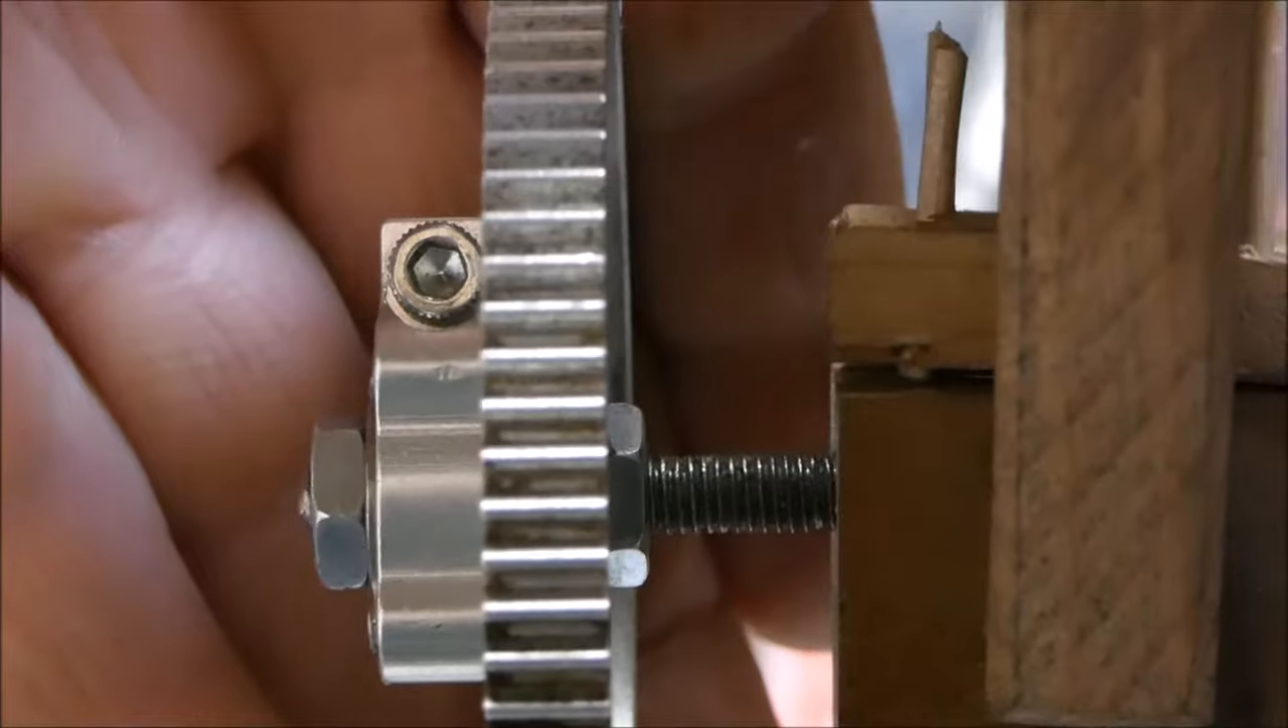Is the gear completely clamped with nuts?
Yes.